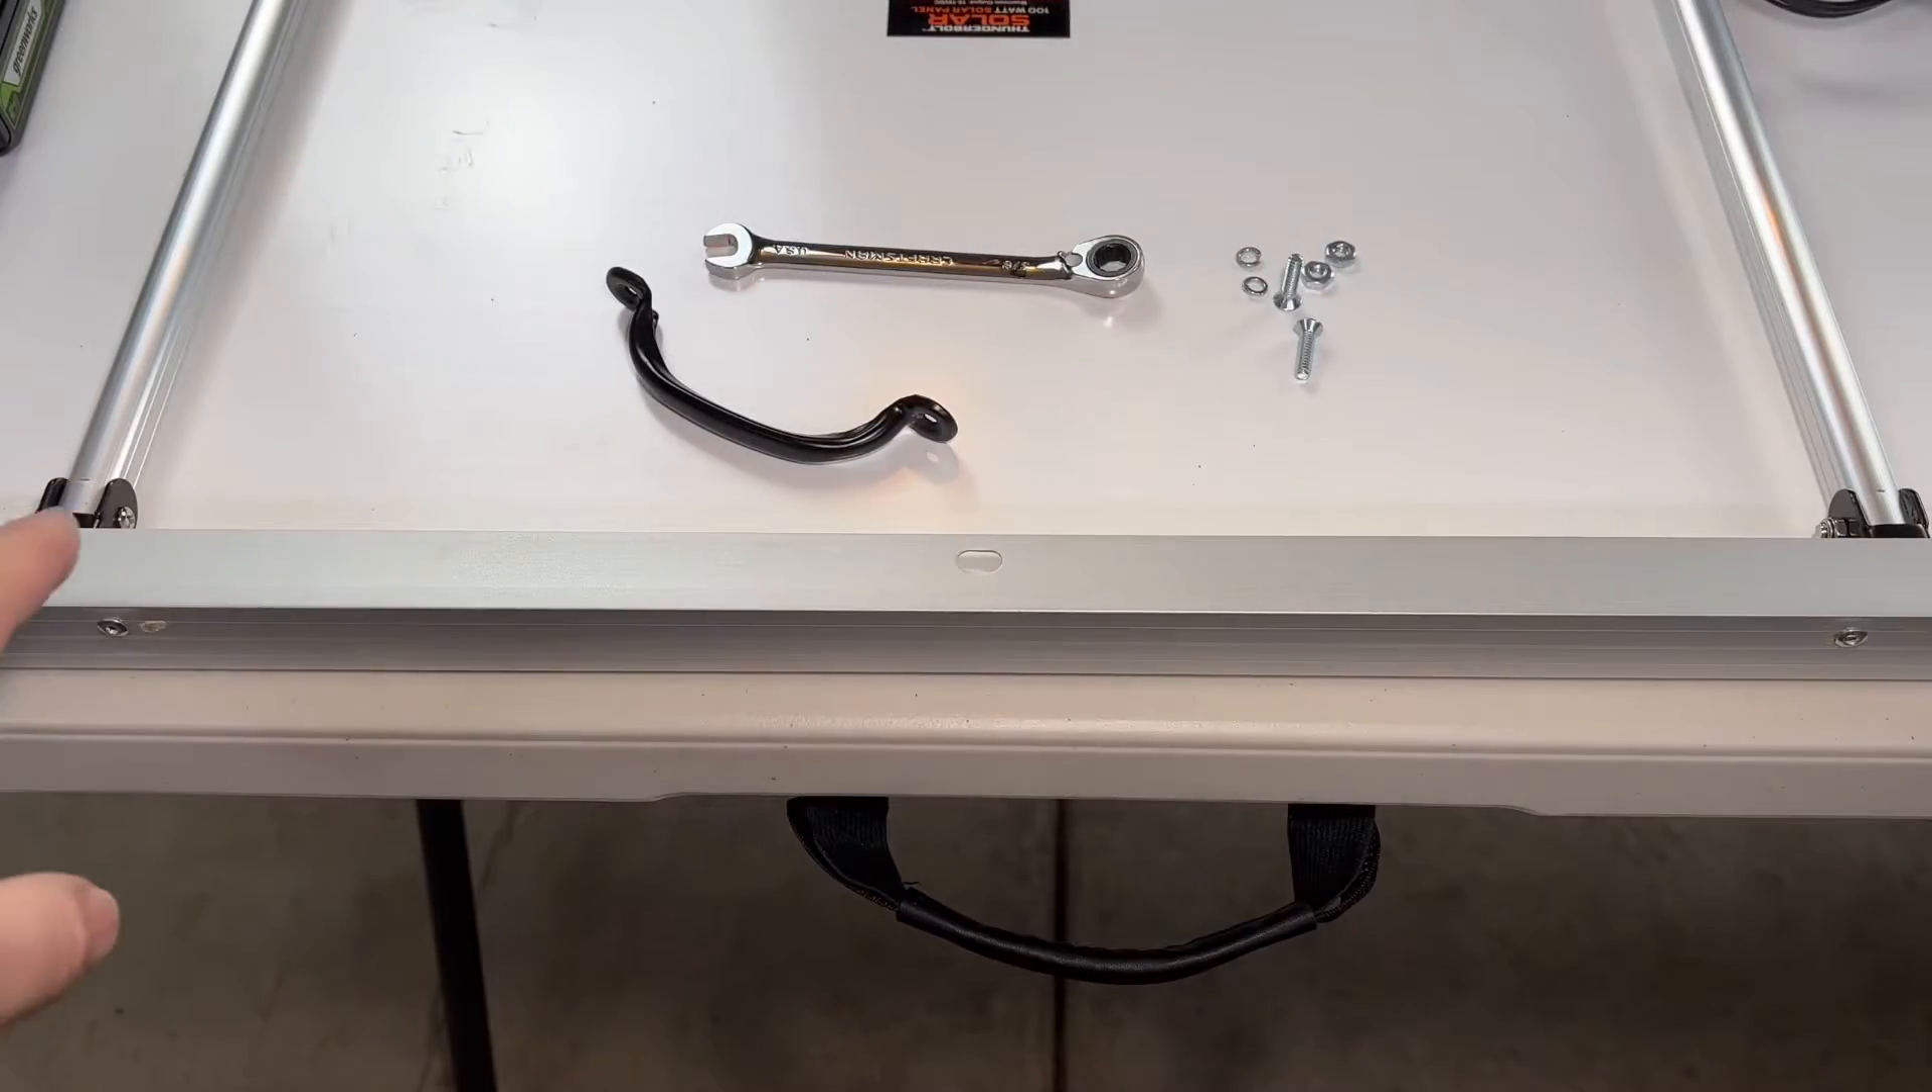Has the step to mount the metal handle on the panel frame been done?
No.